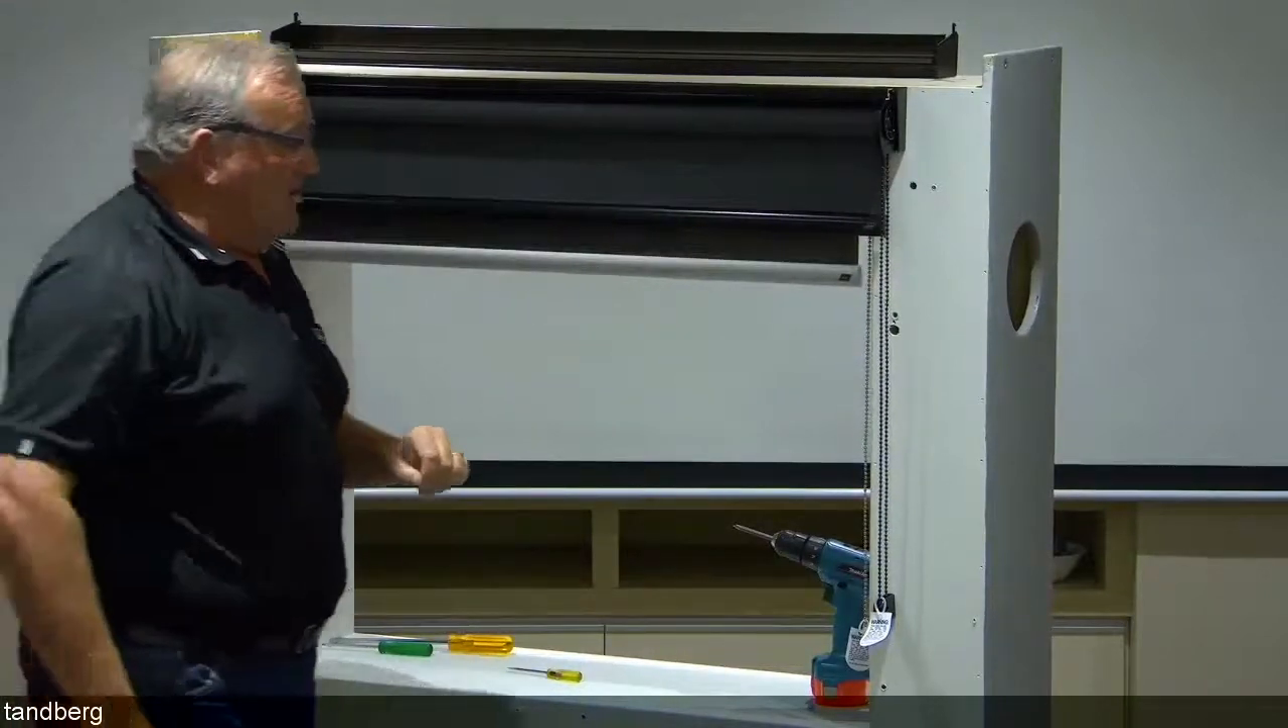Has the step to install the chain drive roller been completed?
Yes.